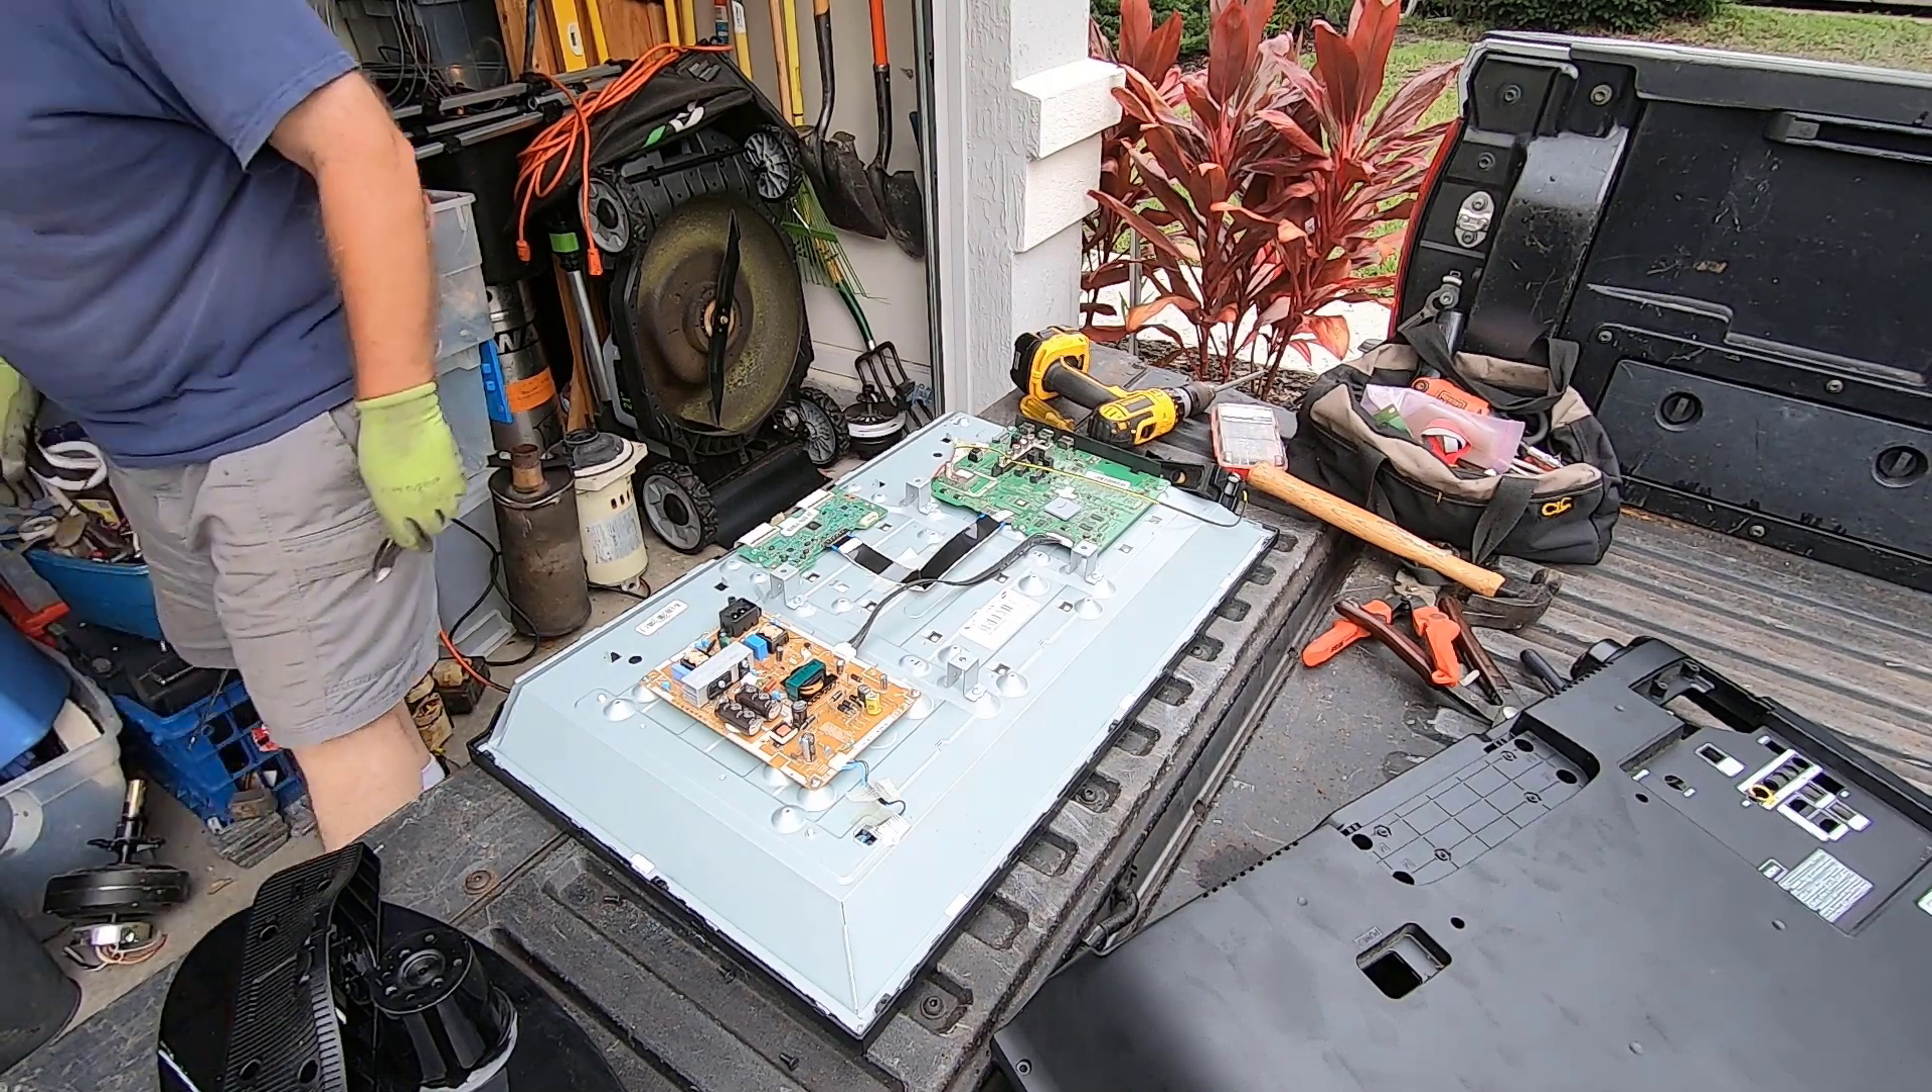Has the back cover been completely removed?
Yes.